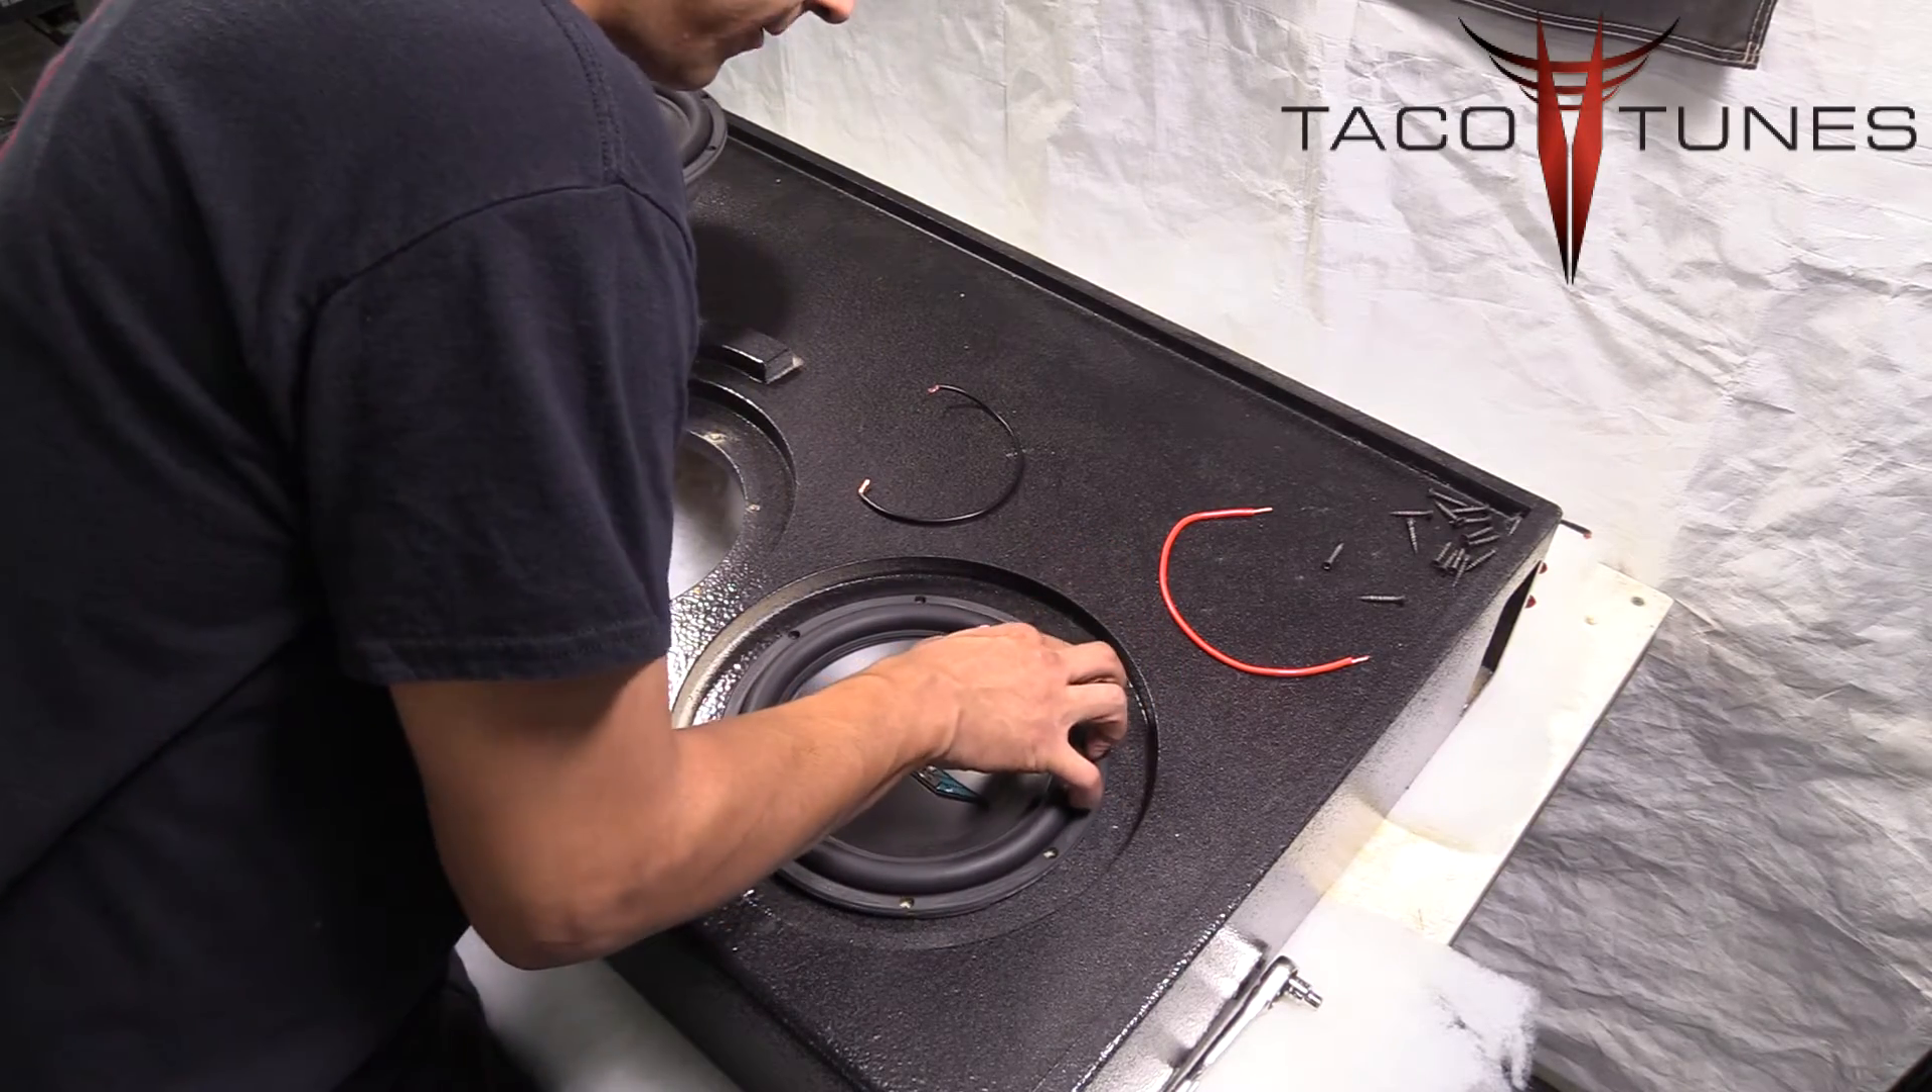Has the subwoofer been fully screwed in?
No.